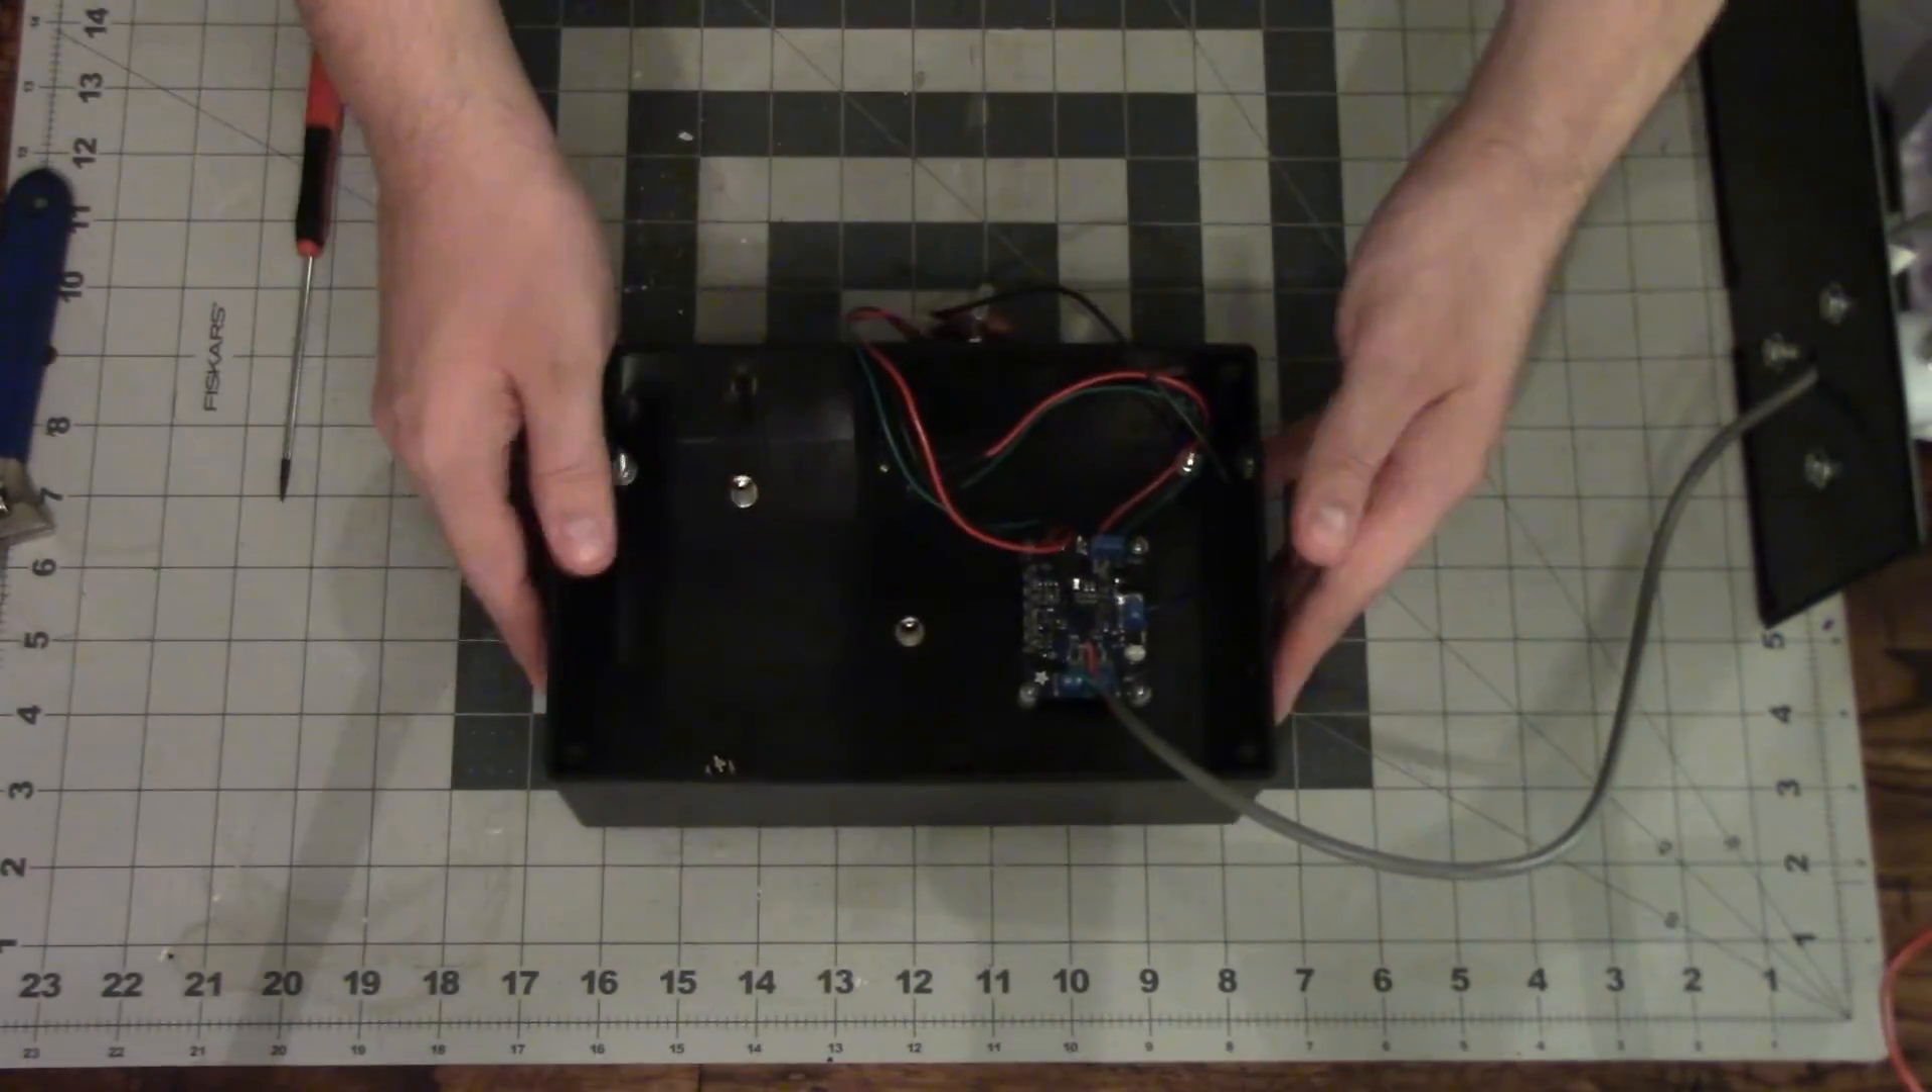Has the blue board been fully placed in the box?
Yes.